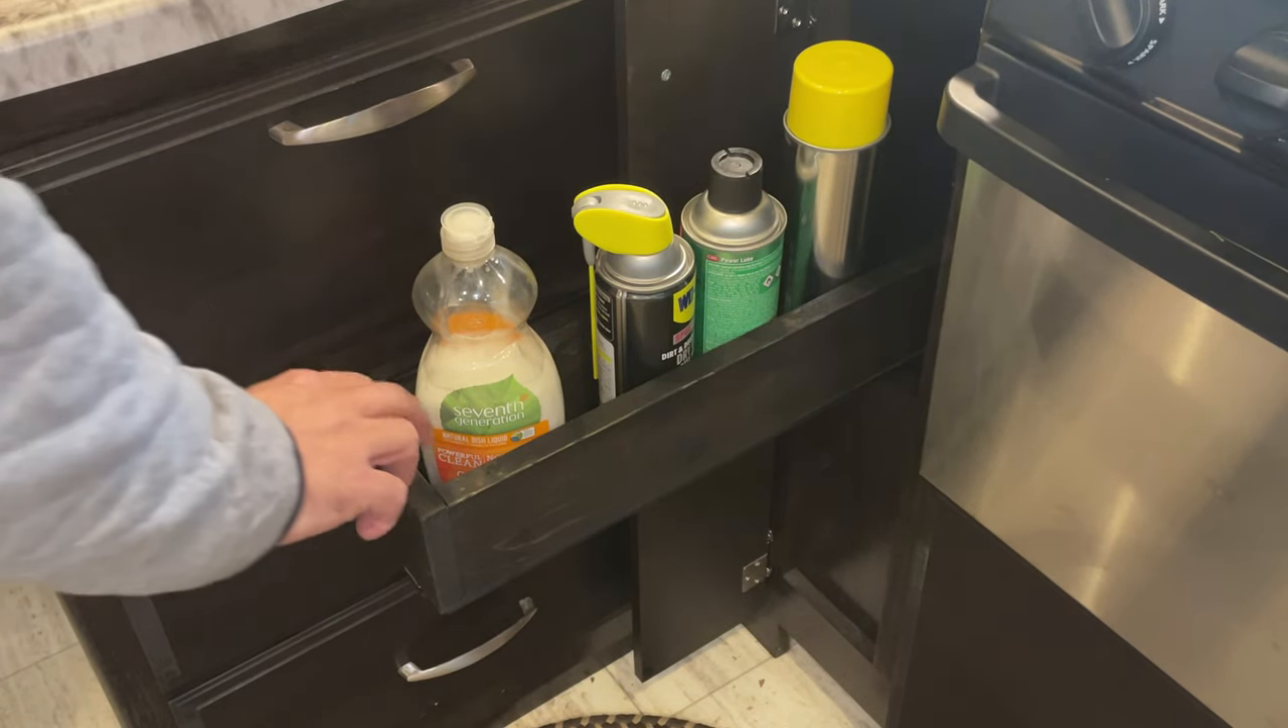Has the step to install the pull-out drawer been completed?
Yes.